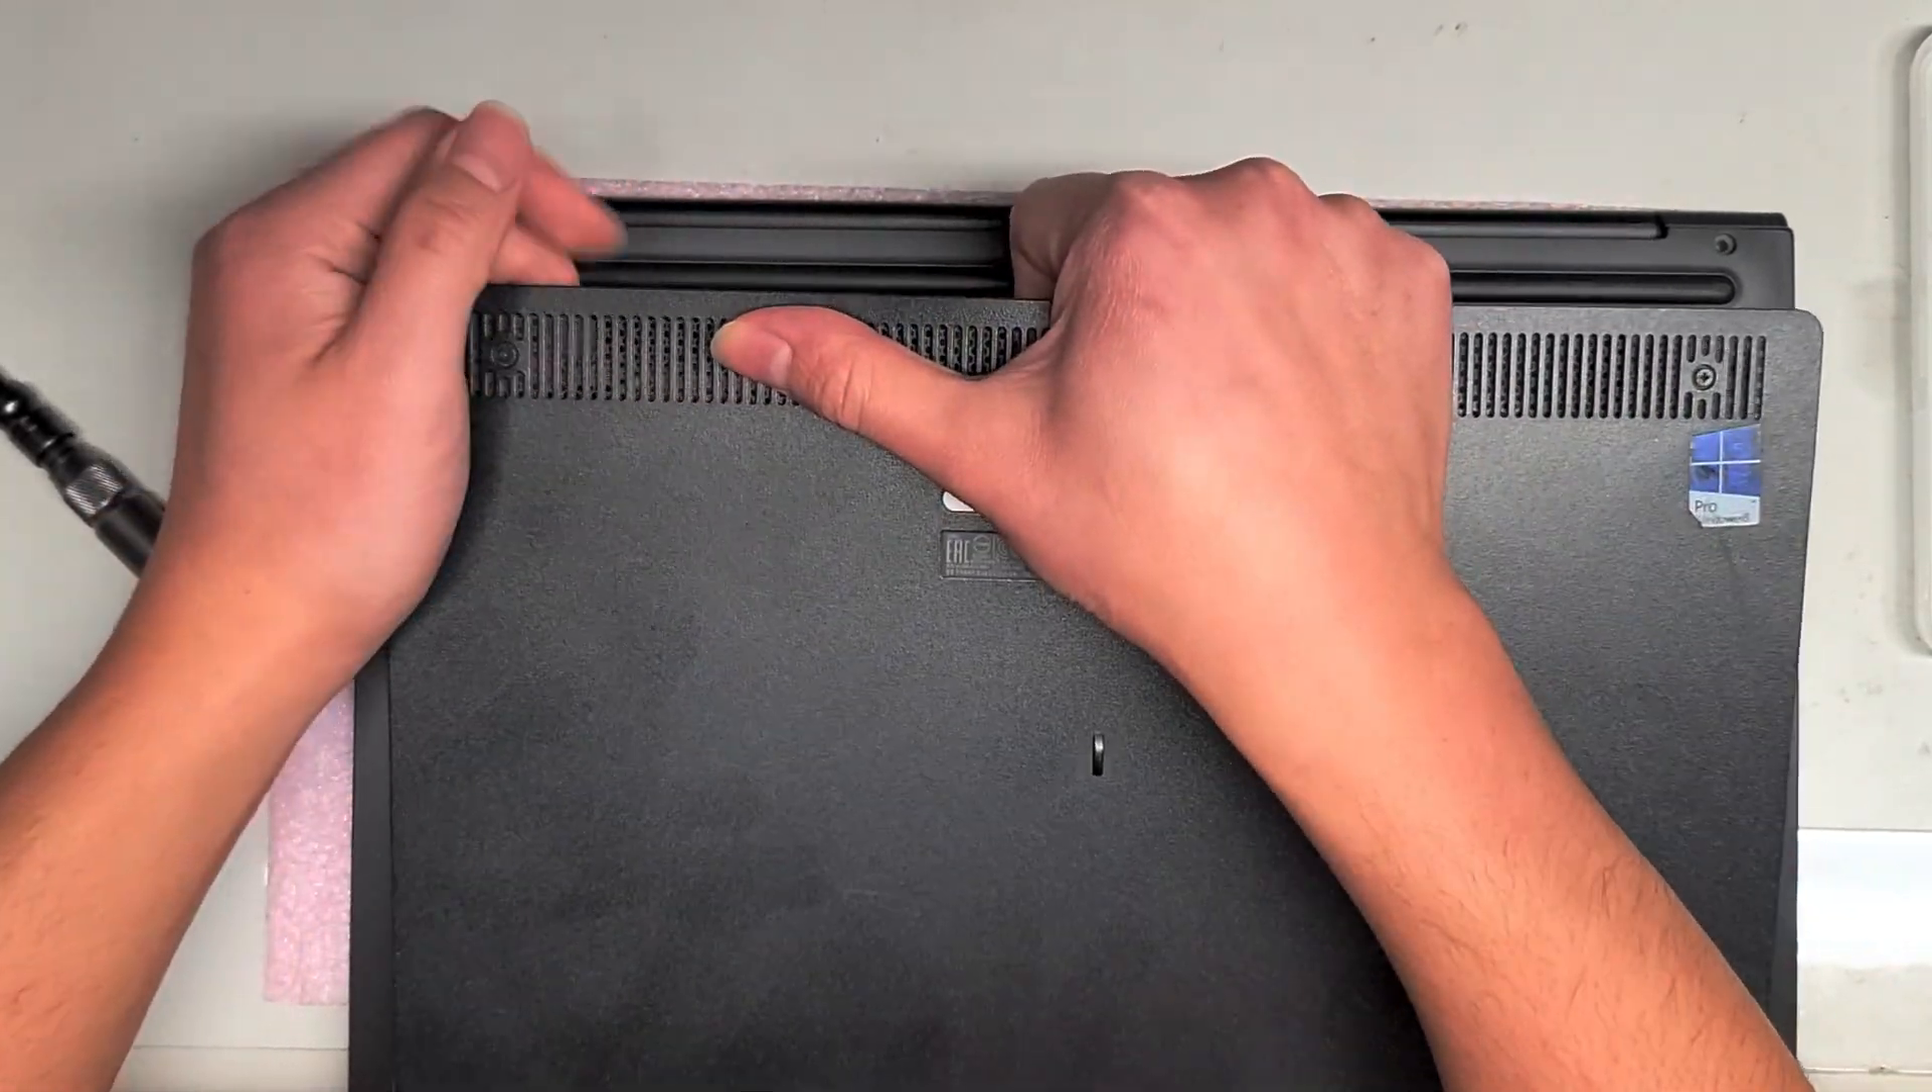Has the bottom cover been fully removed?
No.